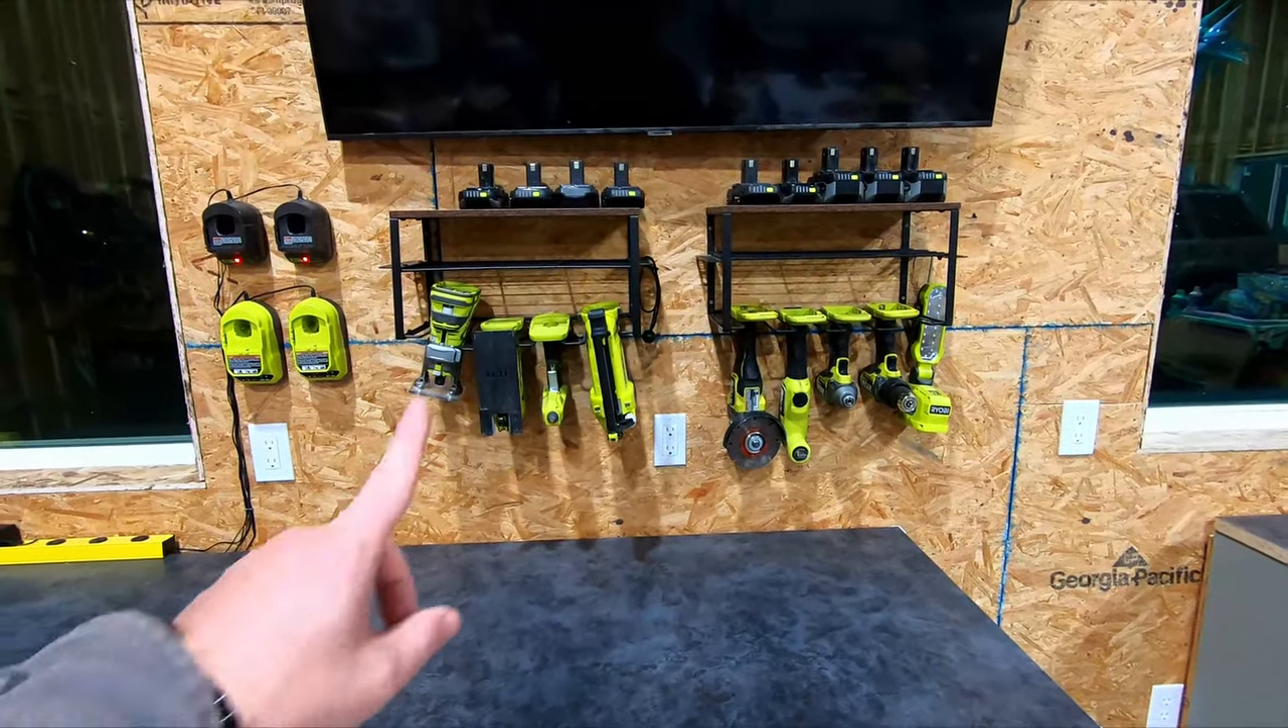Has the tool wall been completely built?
Yes.